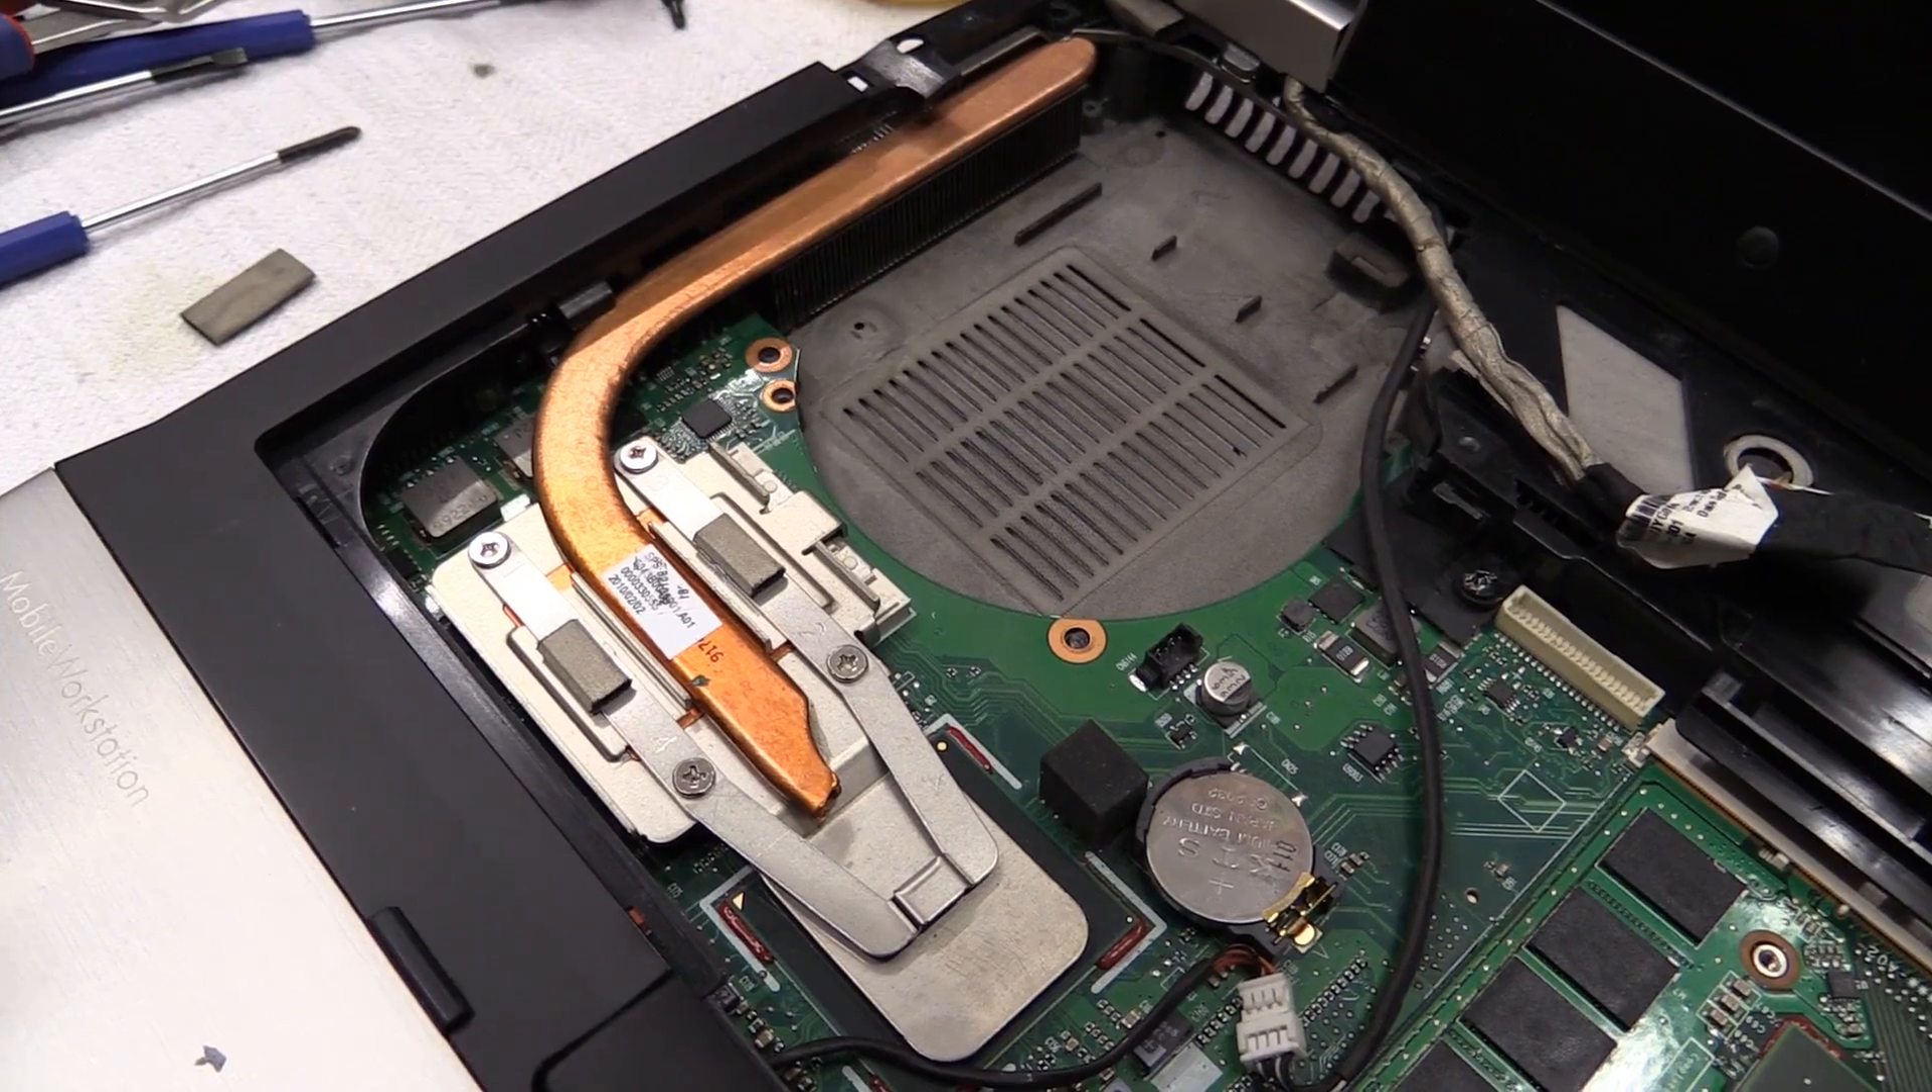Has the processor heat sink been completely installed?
Yes.